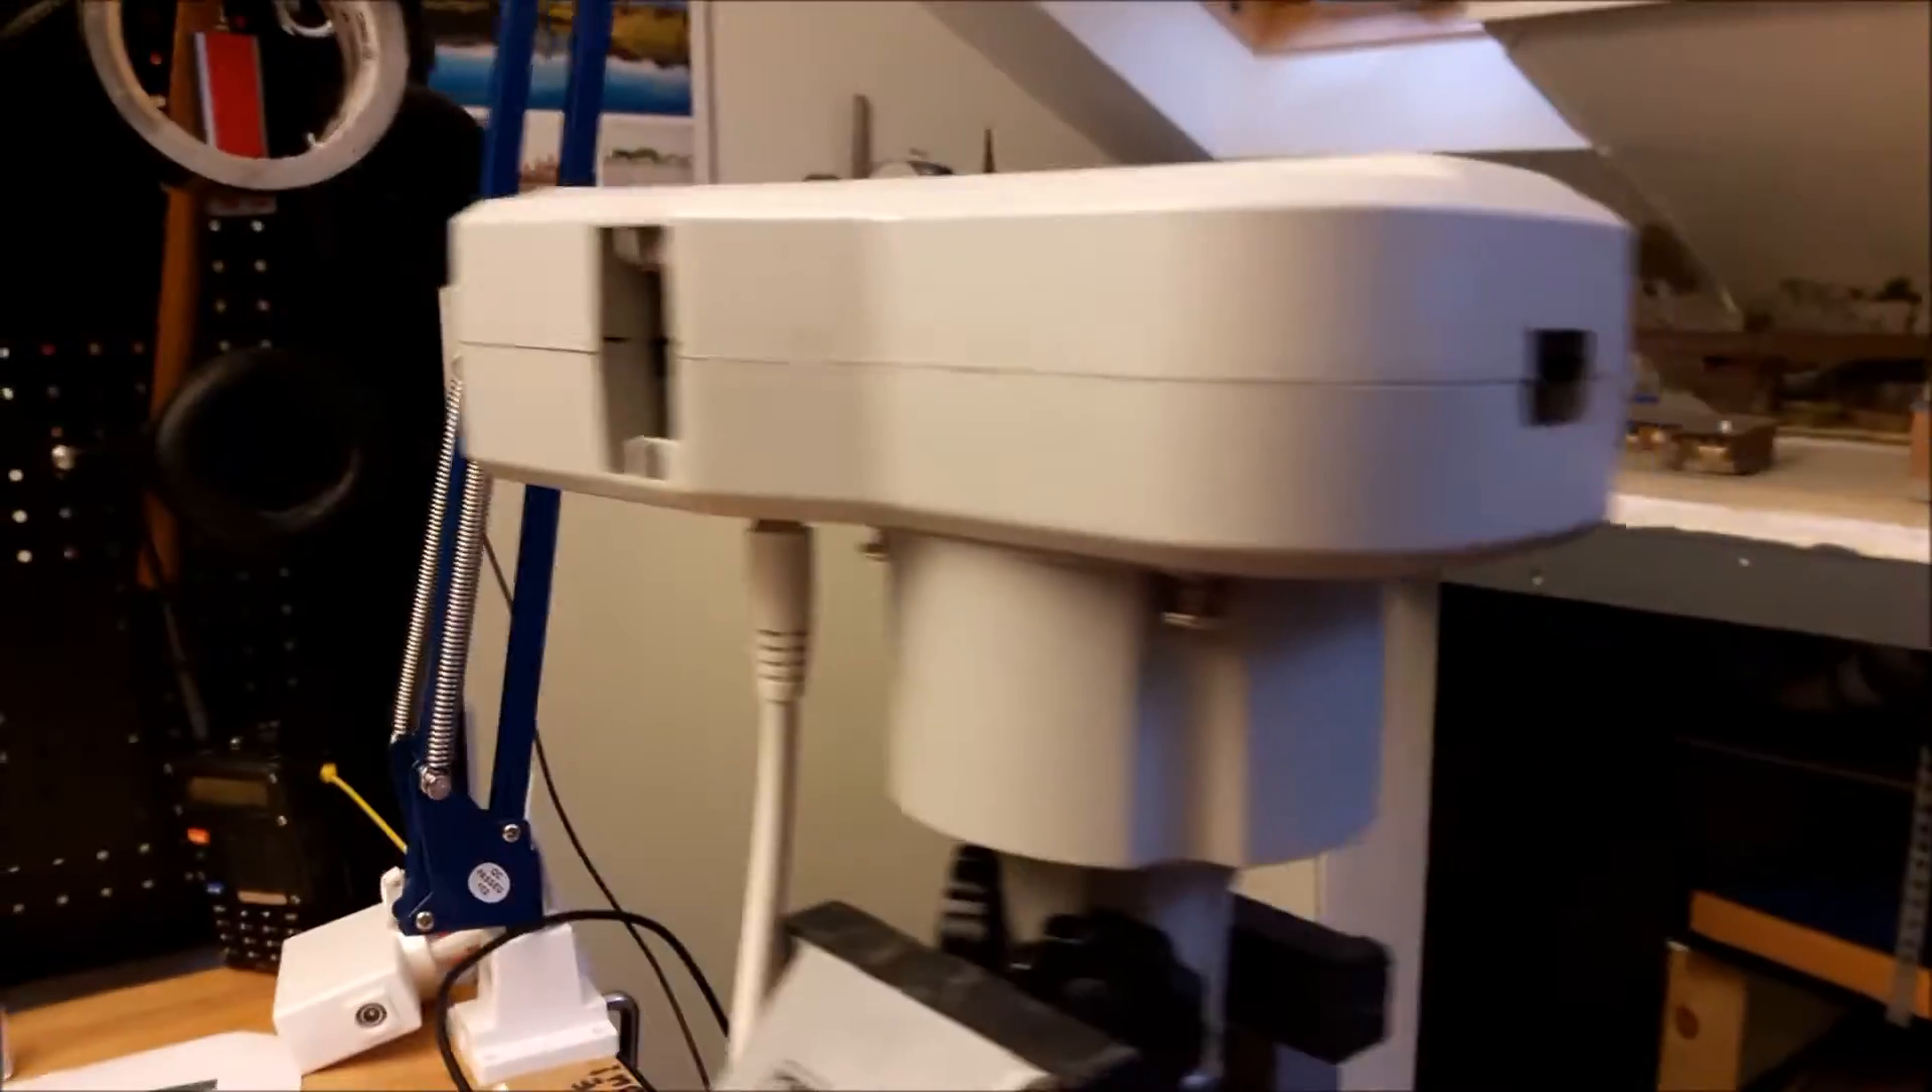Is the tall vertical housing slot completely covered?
No.